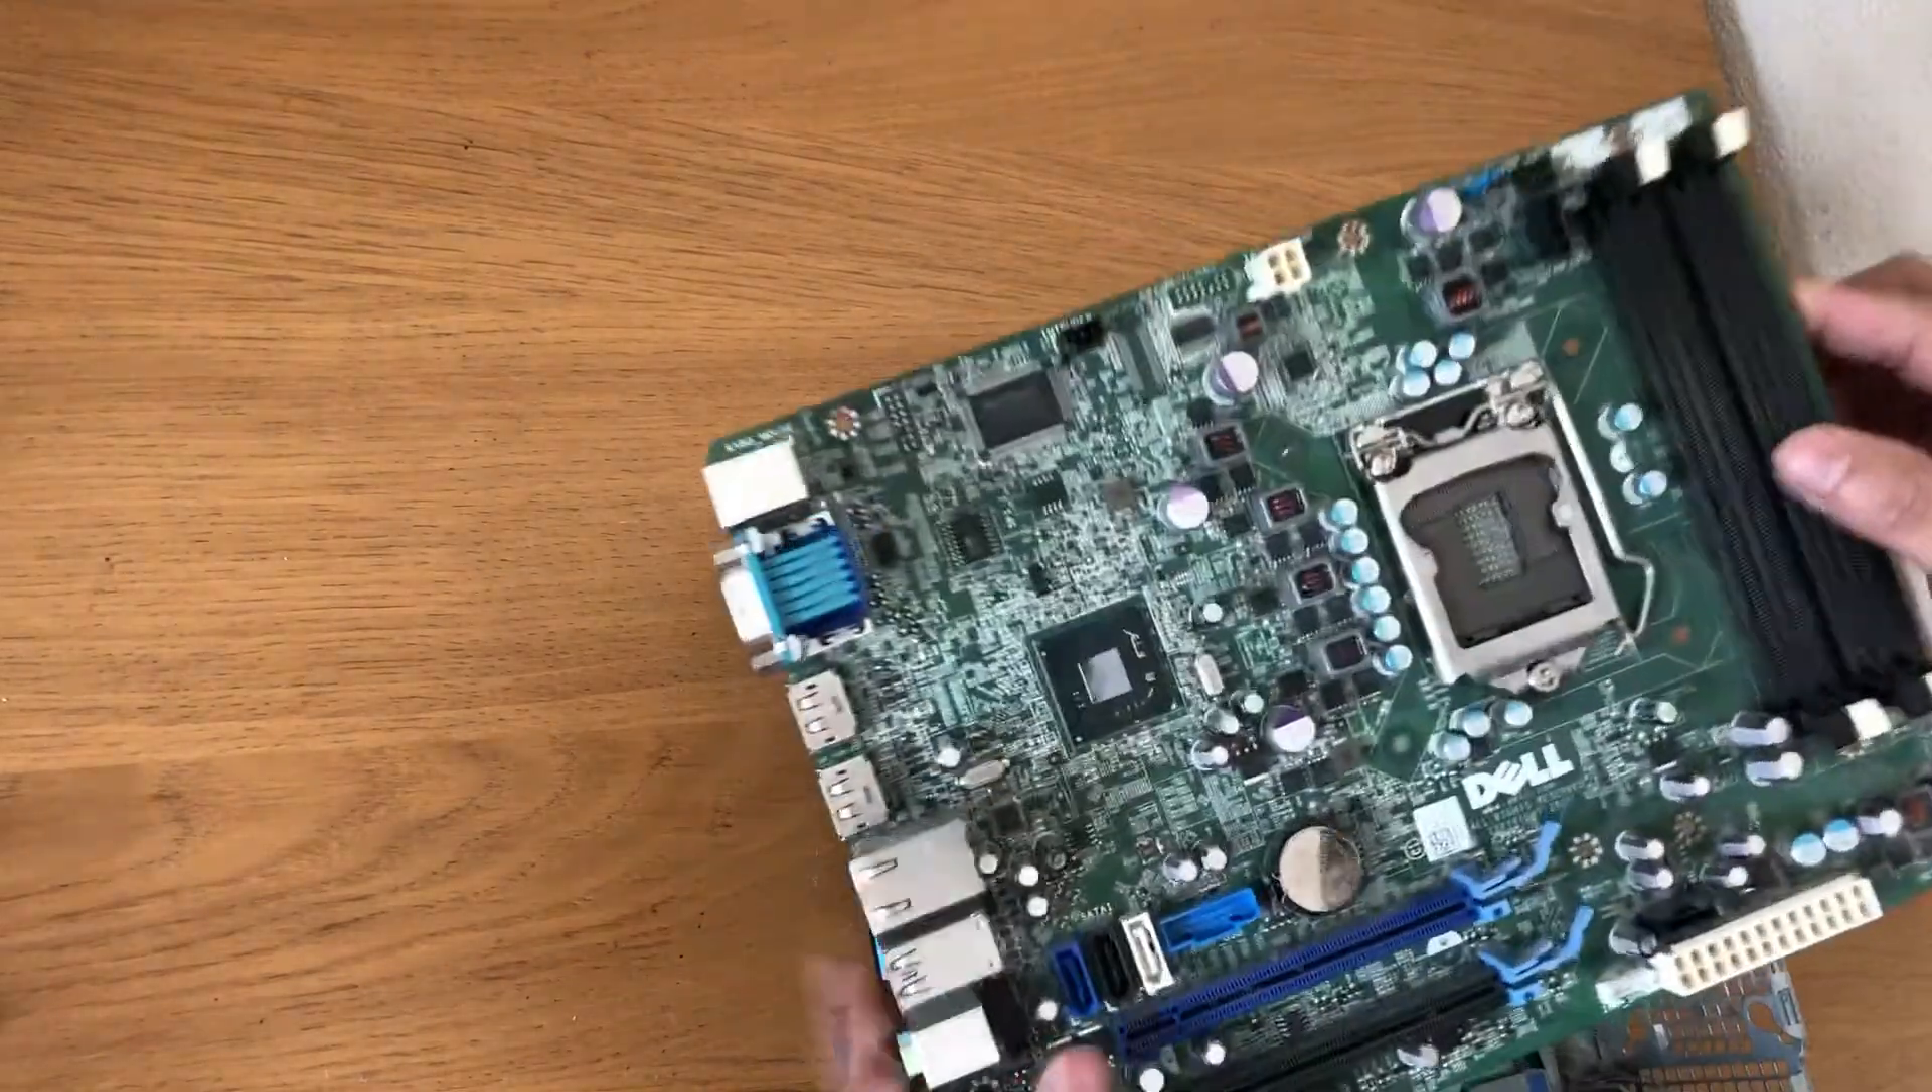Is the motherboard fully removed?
Yes.